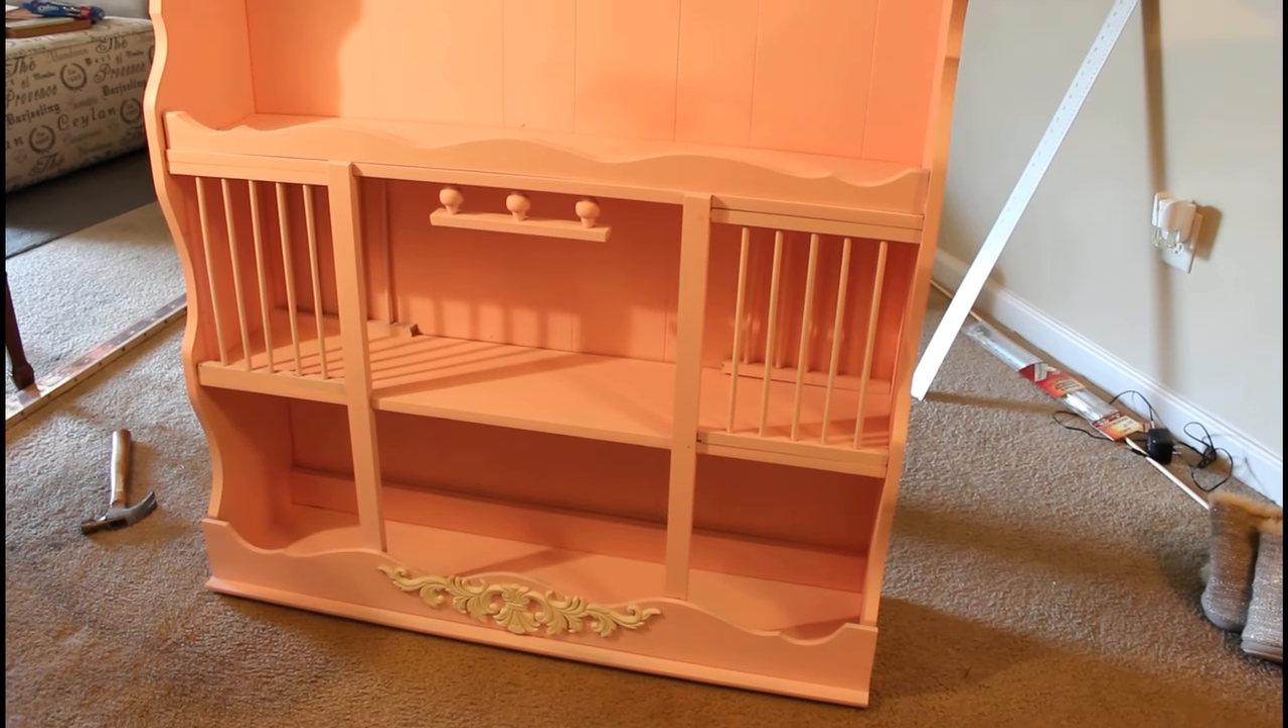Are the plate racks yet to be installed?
No.